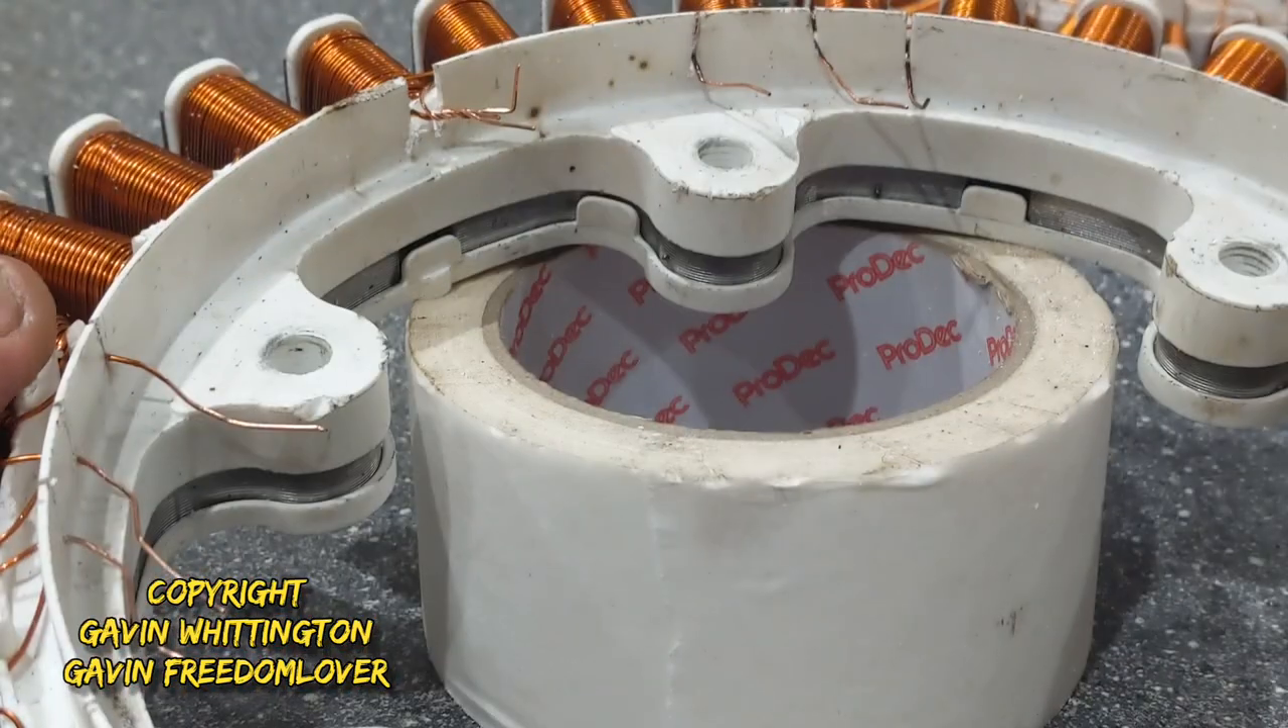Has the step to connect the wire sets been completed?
No.